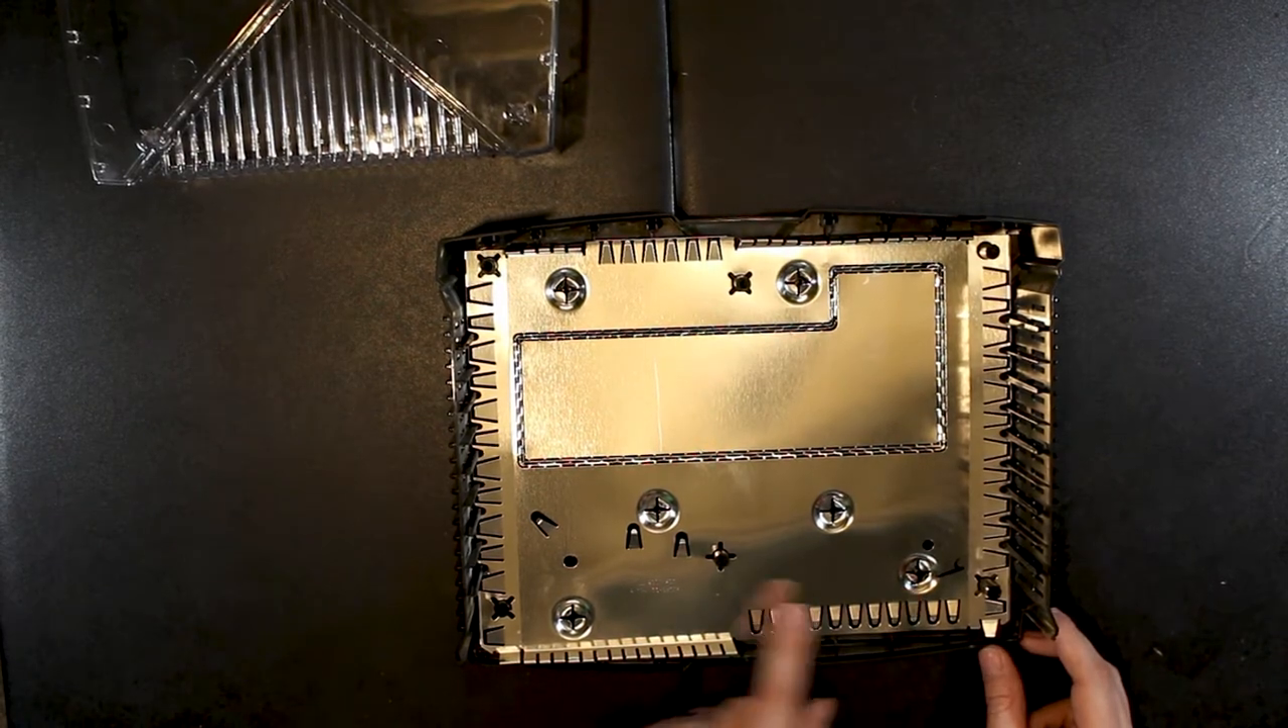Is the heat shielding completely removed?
No.